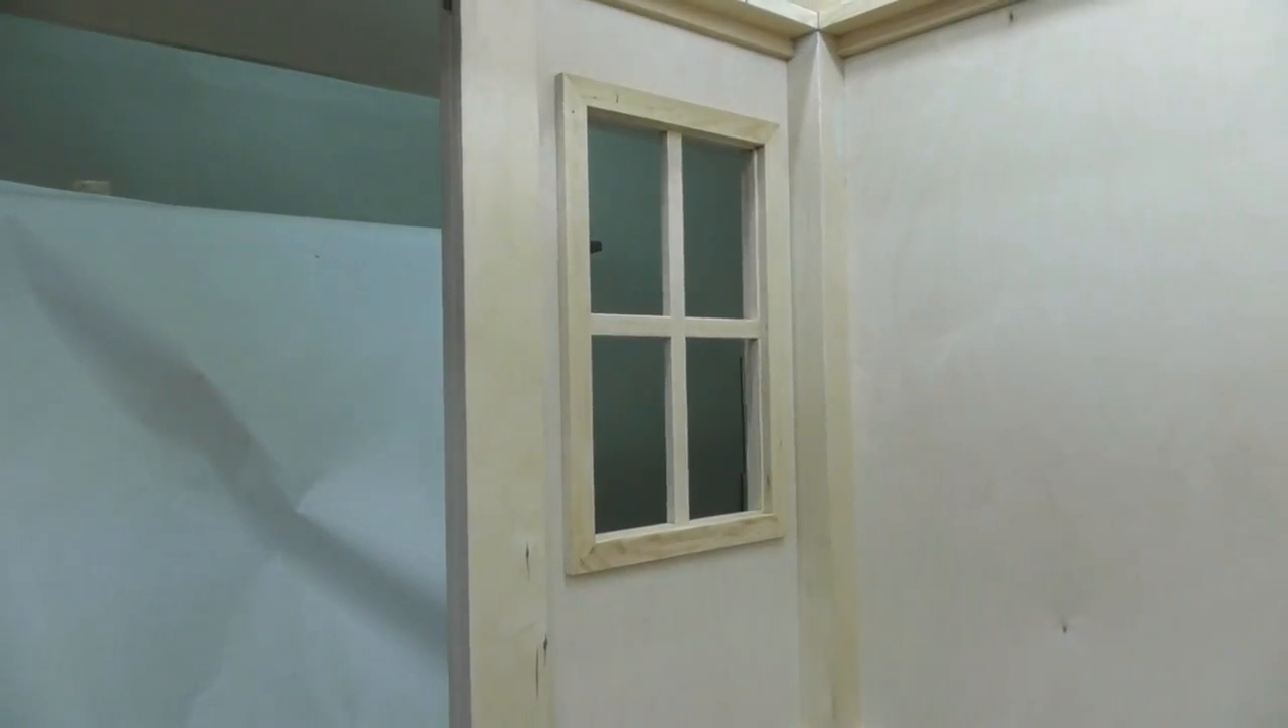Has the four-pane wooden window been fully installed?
Yes.